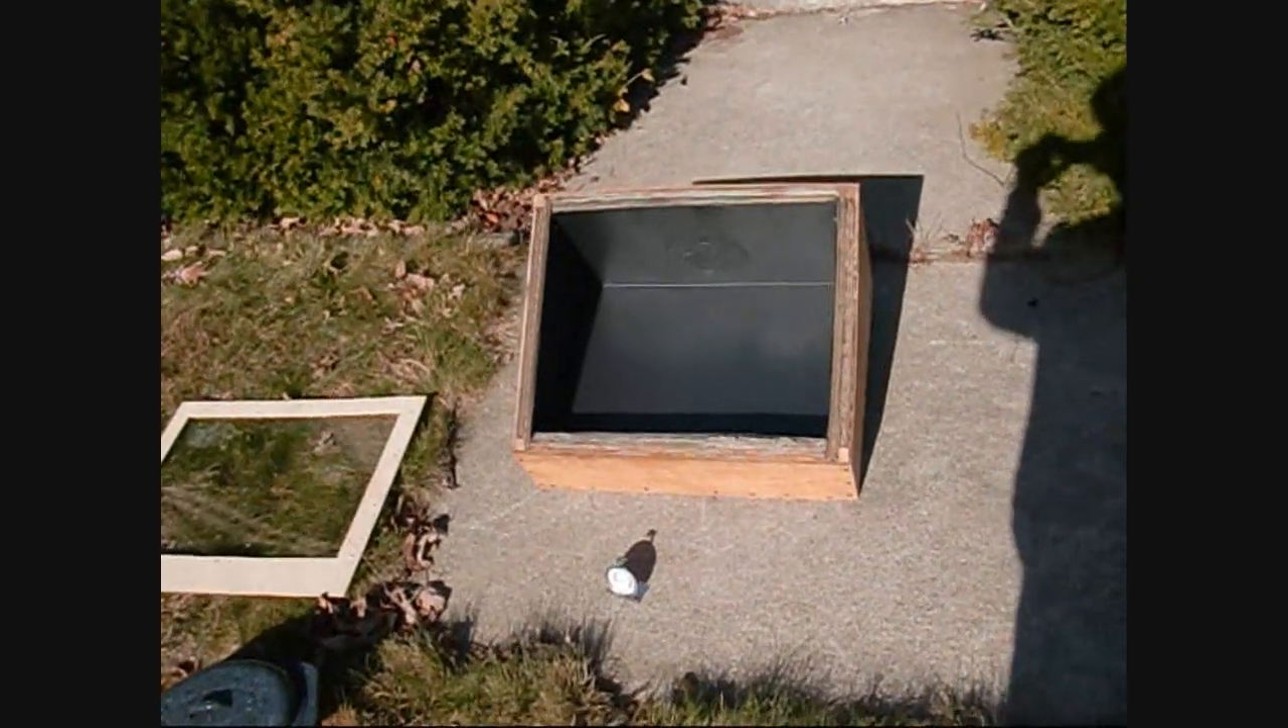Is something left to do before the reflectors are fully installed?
Yes.